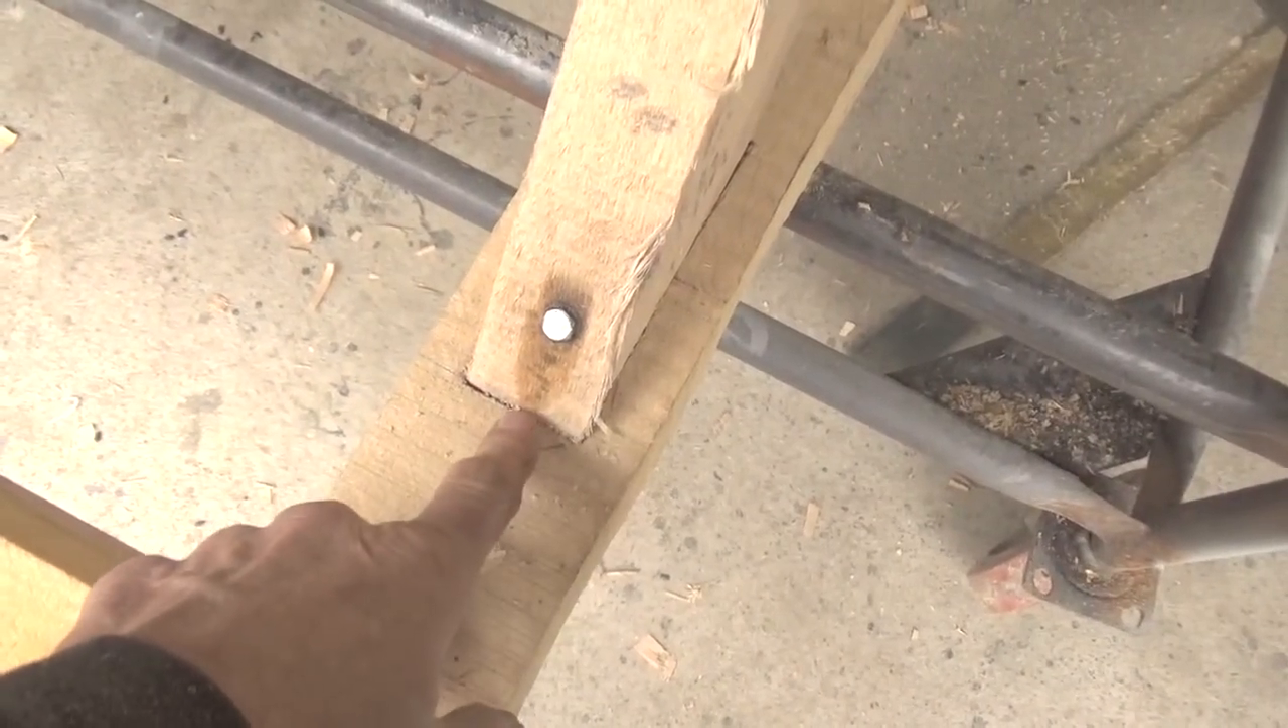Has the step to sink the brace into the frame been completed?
Yes.